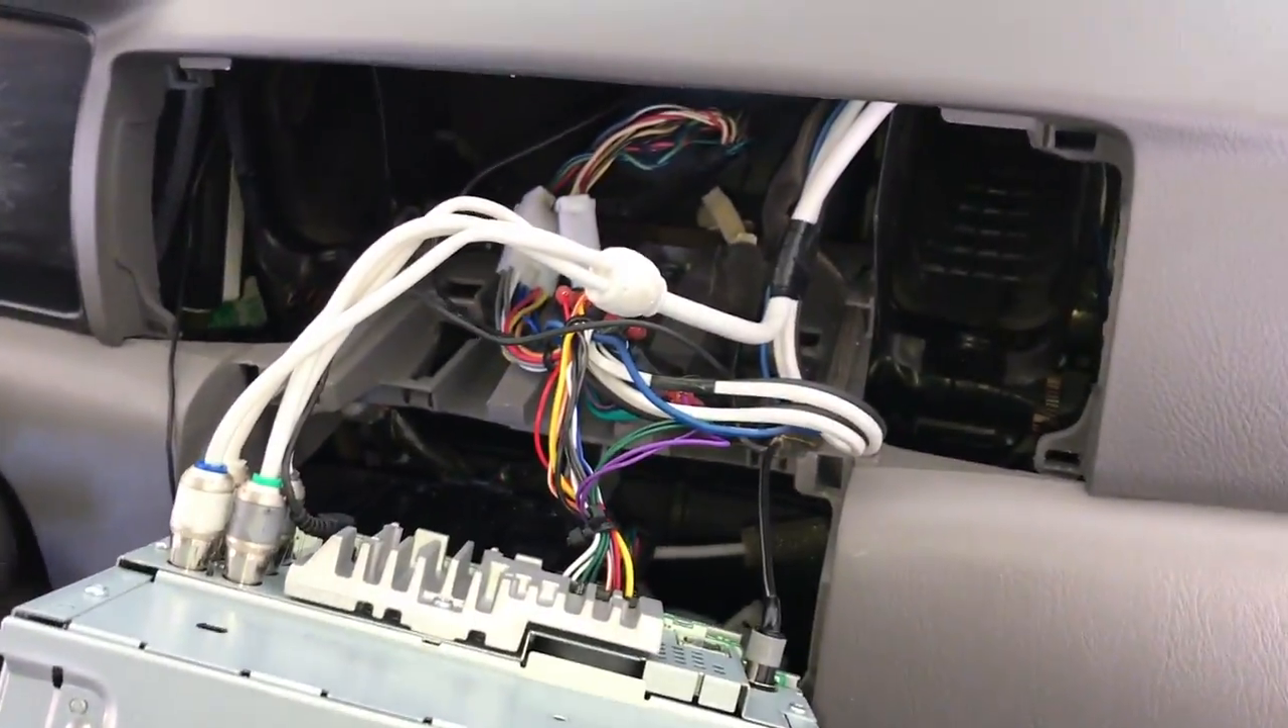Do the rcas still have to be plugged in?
No.